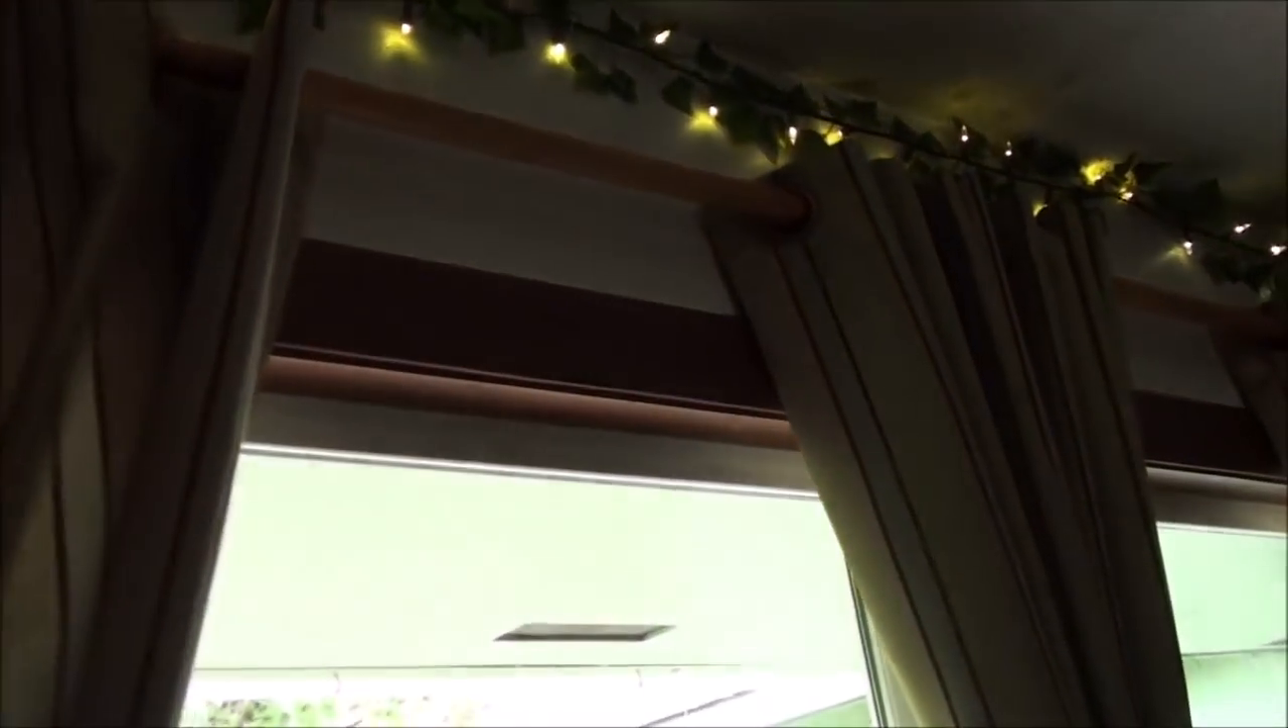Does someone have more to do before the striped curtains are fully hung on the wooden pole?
No.